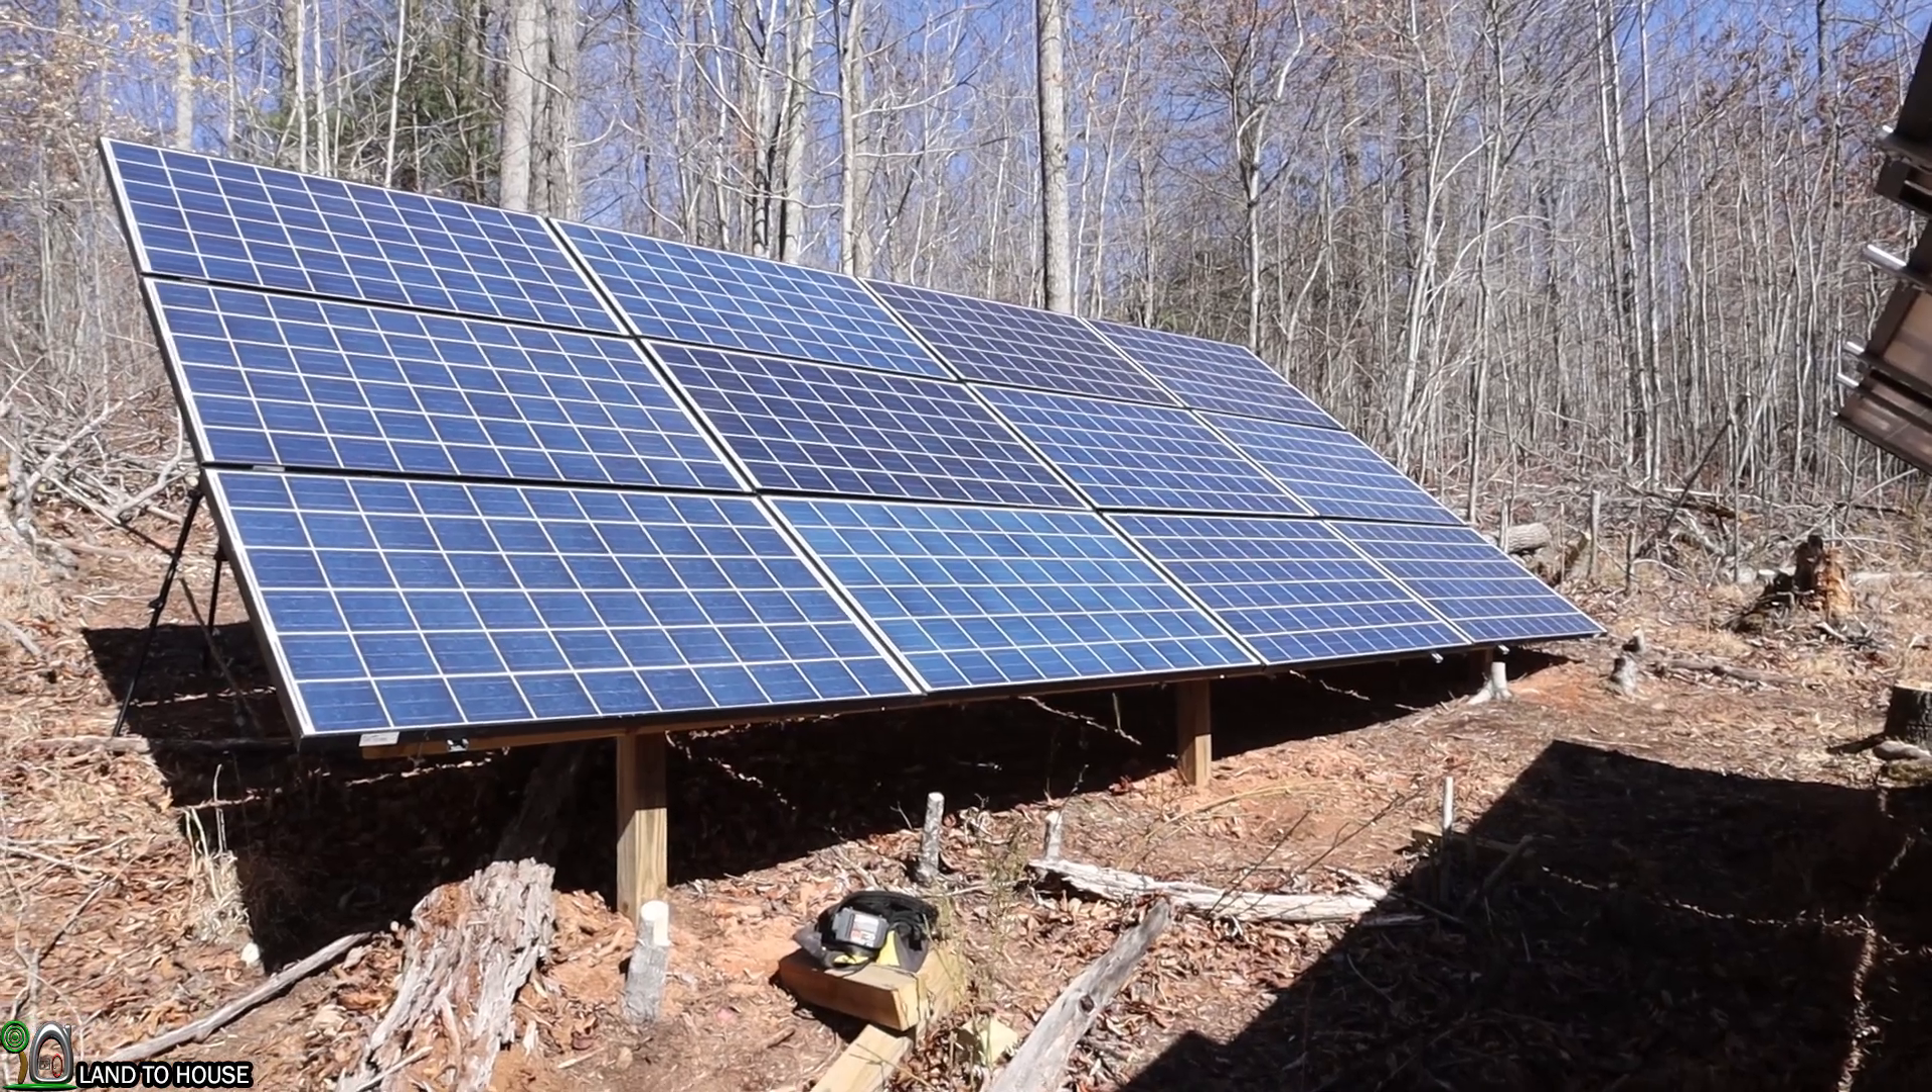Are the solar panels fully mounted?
Yes.